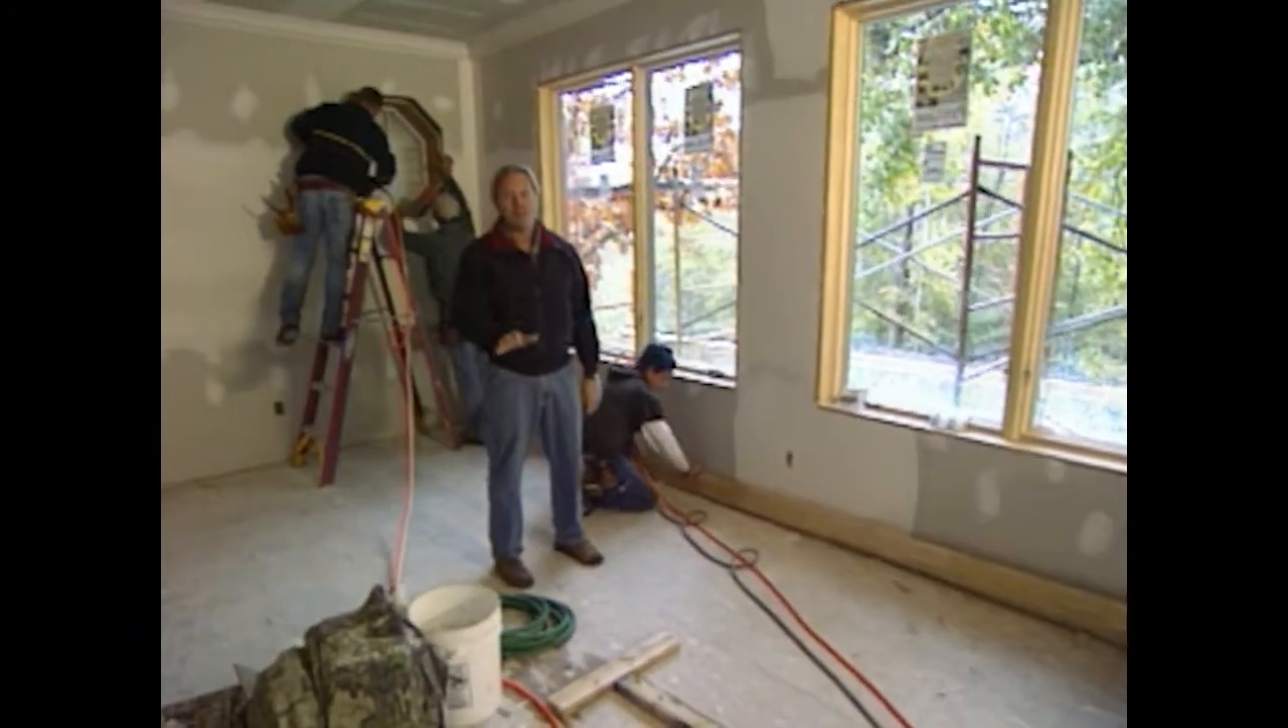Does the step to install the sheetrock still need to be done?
No.